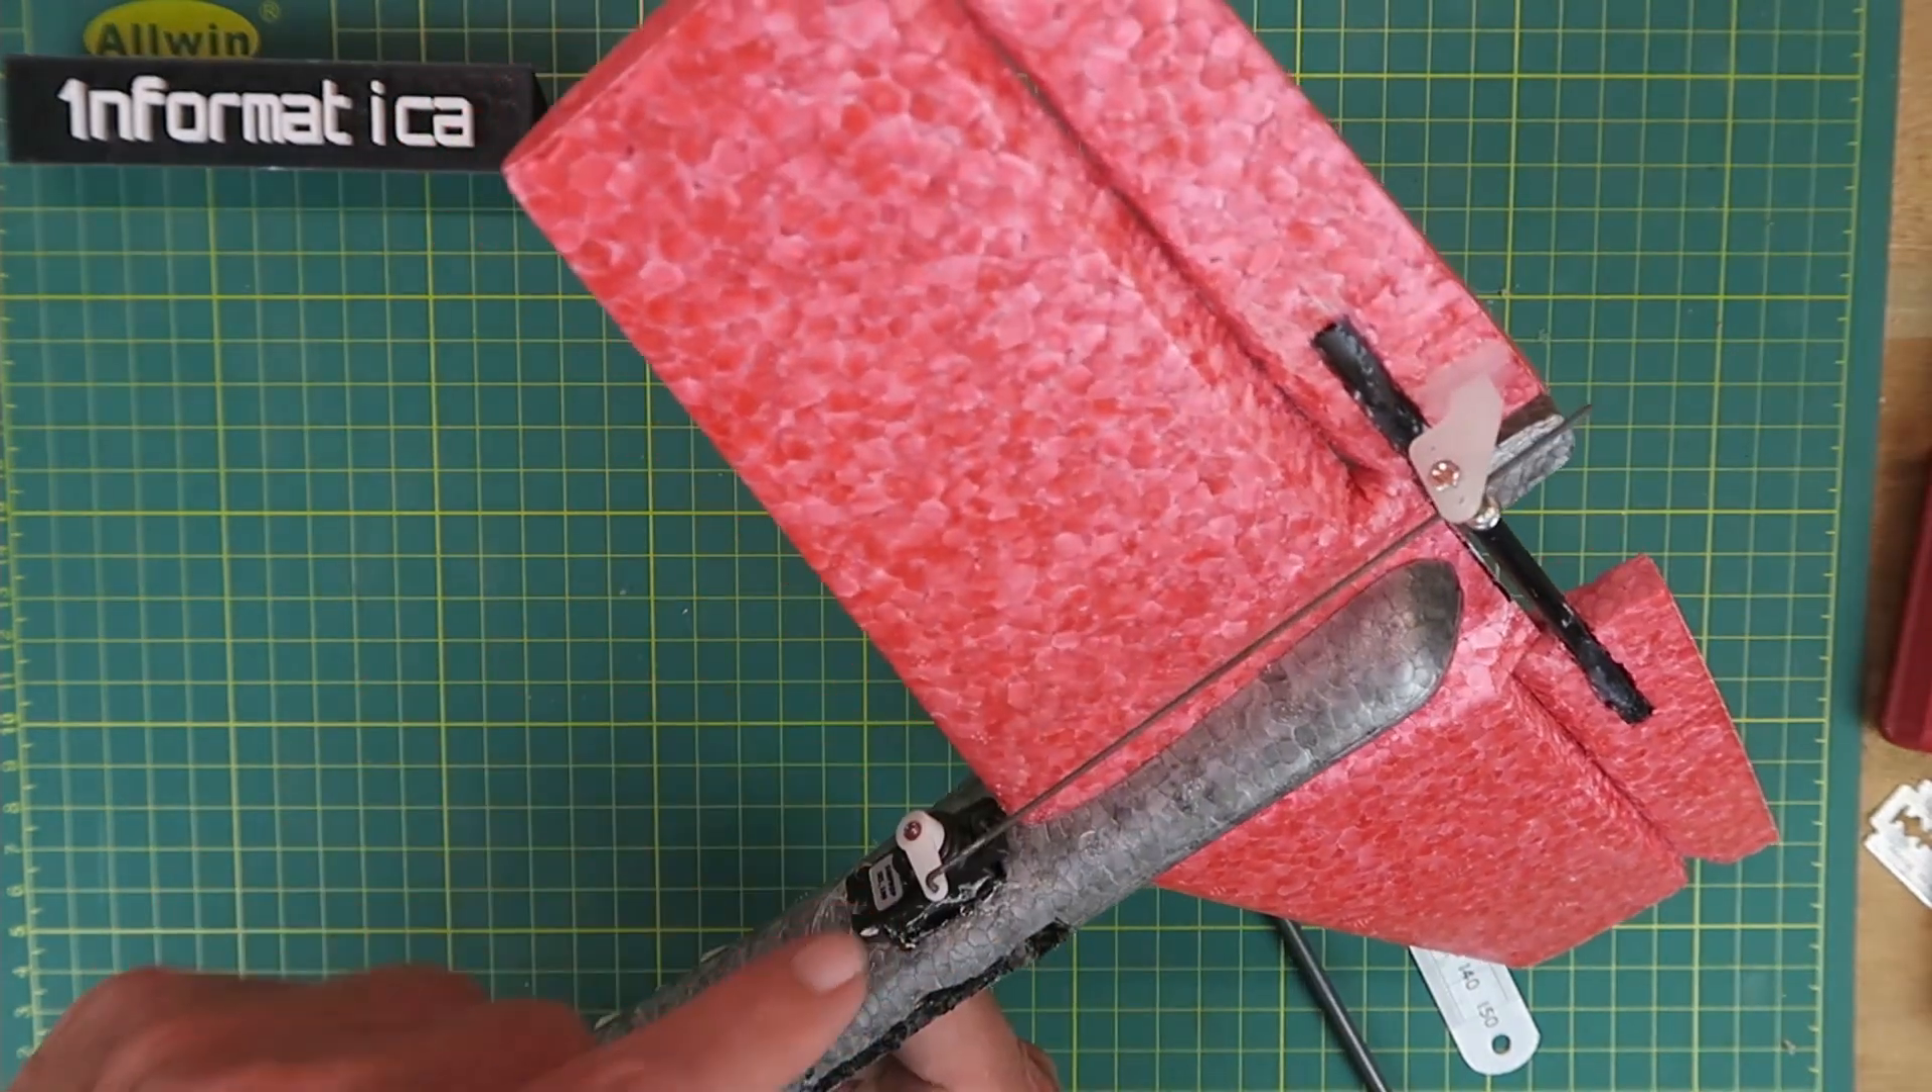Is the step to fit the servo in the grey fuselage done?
Yes.